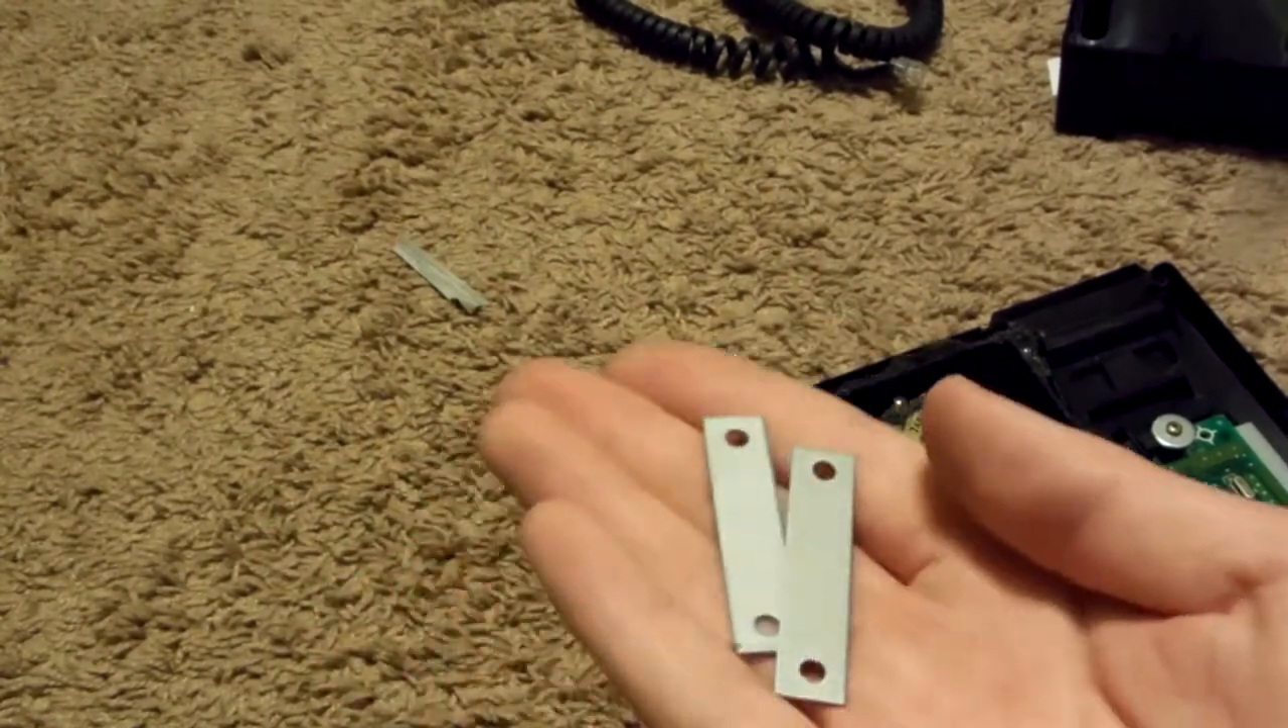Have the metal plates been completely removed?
Yes.